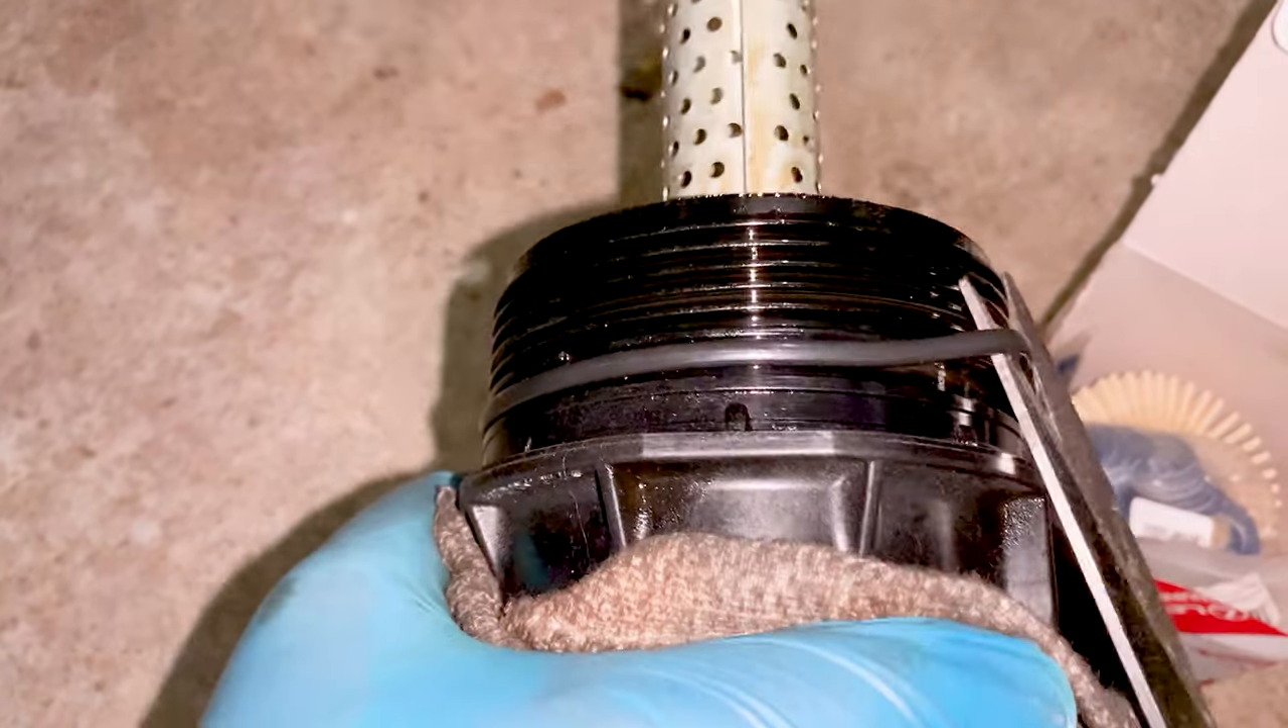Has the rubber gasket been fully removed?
No.